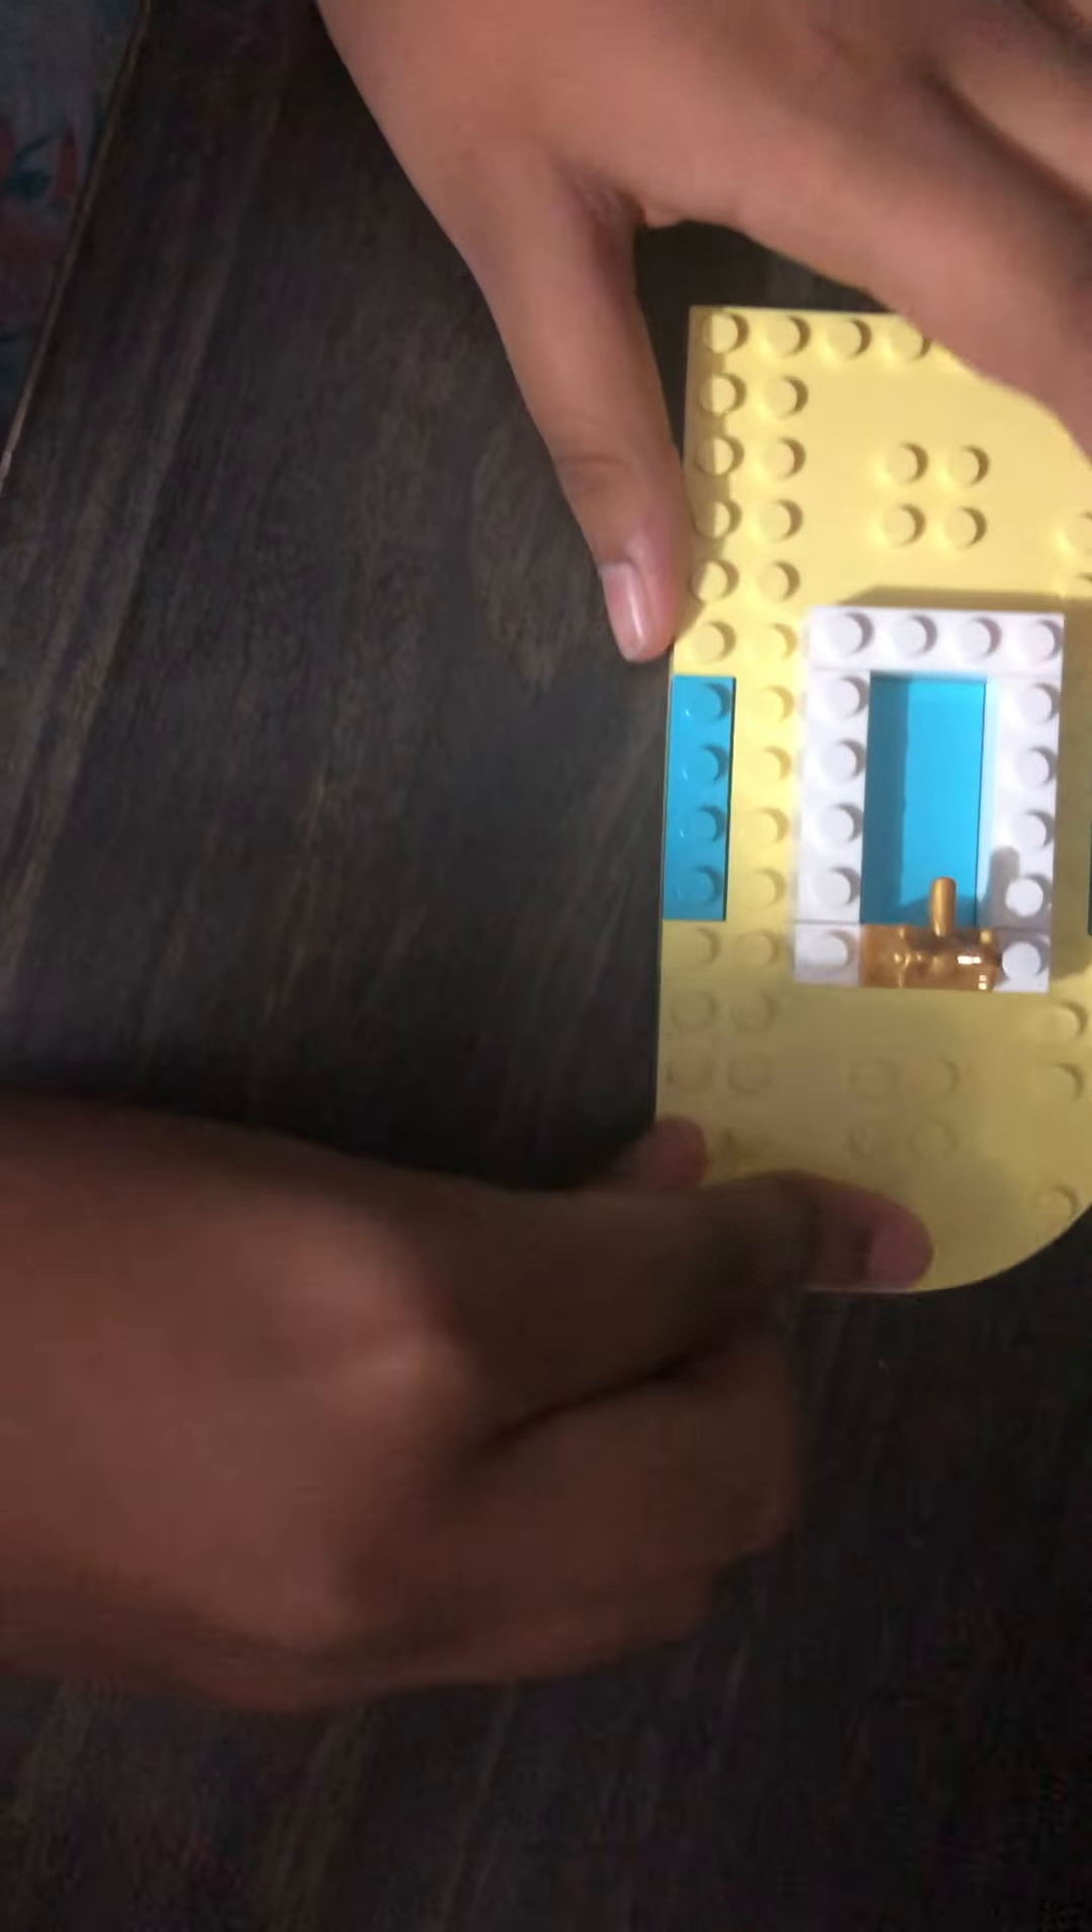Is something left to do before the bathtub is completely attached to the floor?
No.